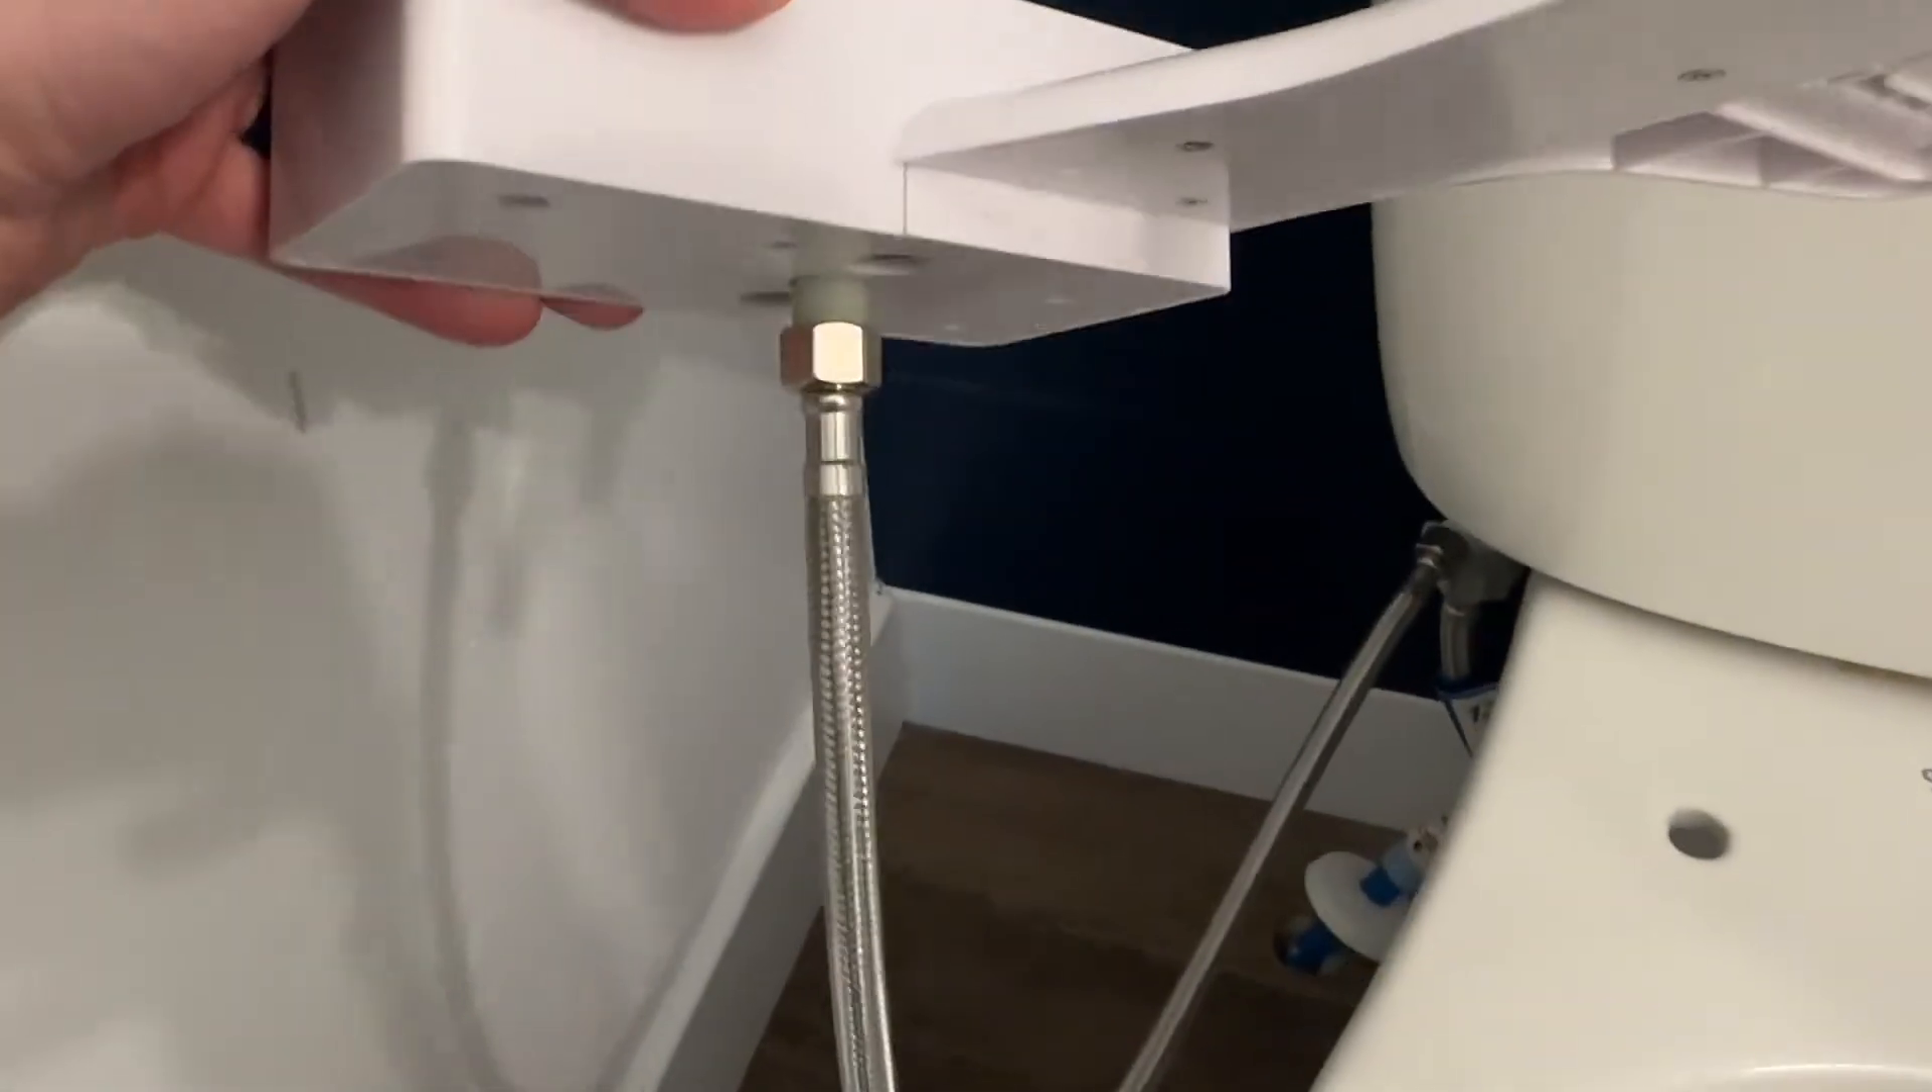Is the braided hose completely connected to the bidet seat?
Yes.